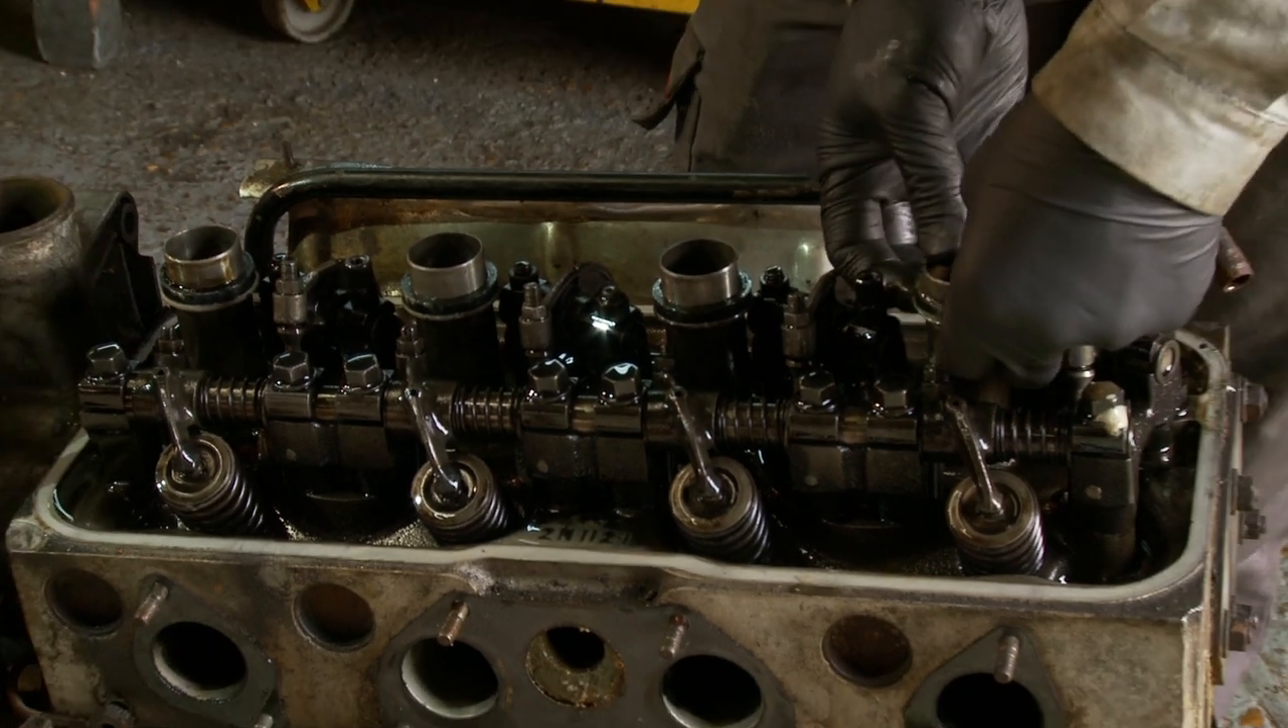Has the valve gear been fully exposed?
Yes.